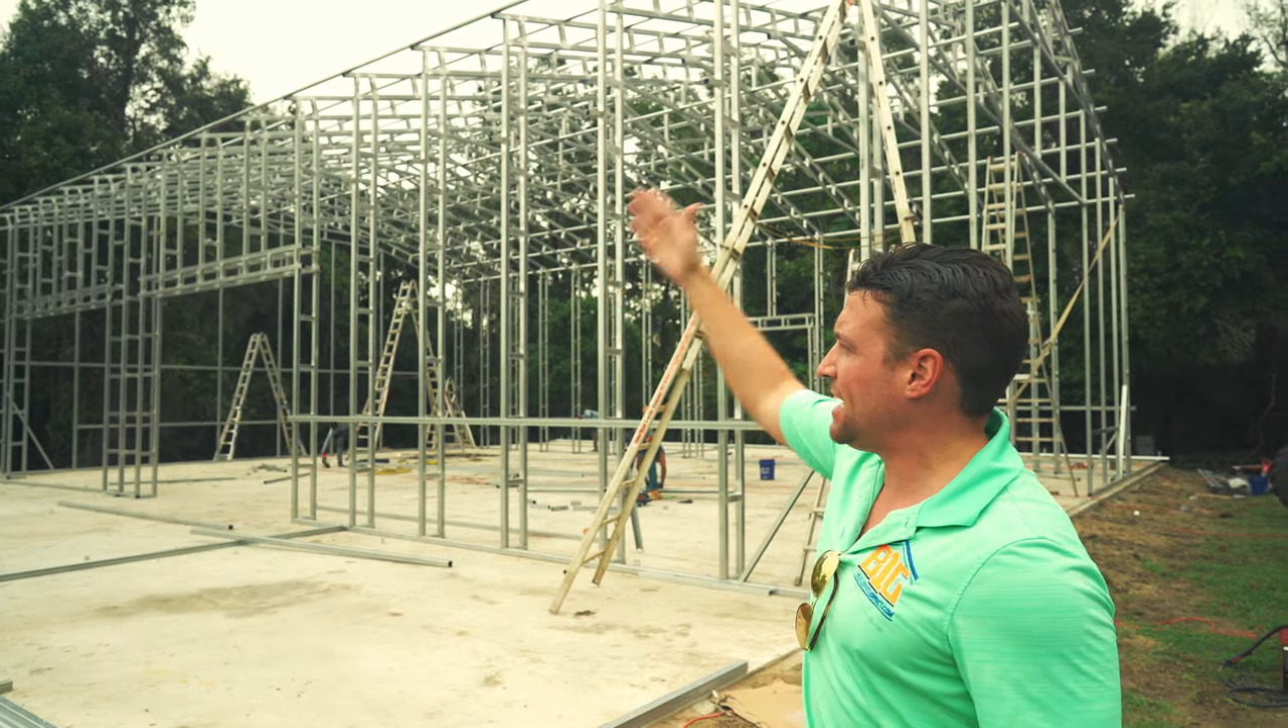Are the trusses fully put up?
Yes.